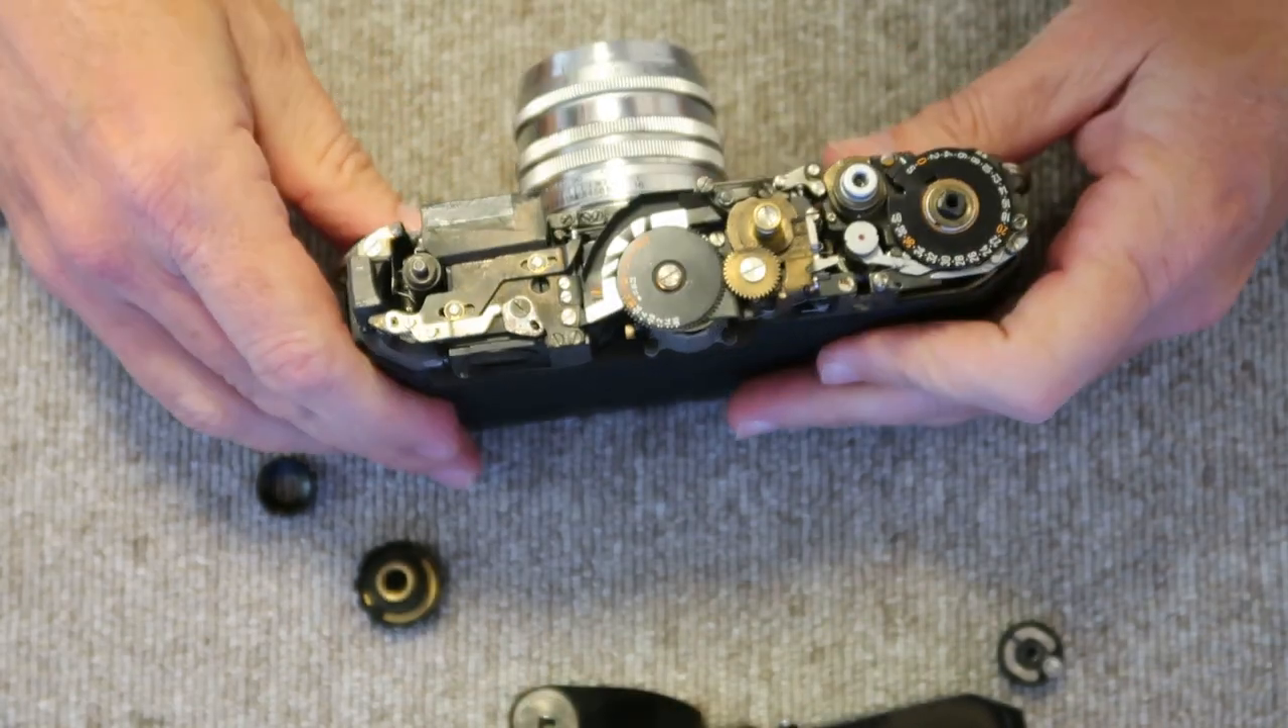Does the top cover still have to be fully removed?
No.